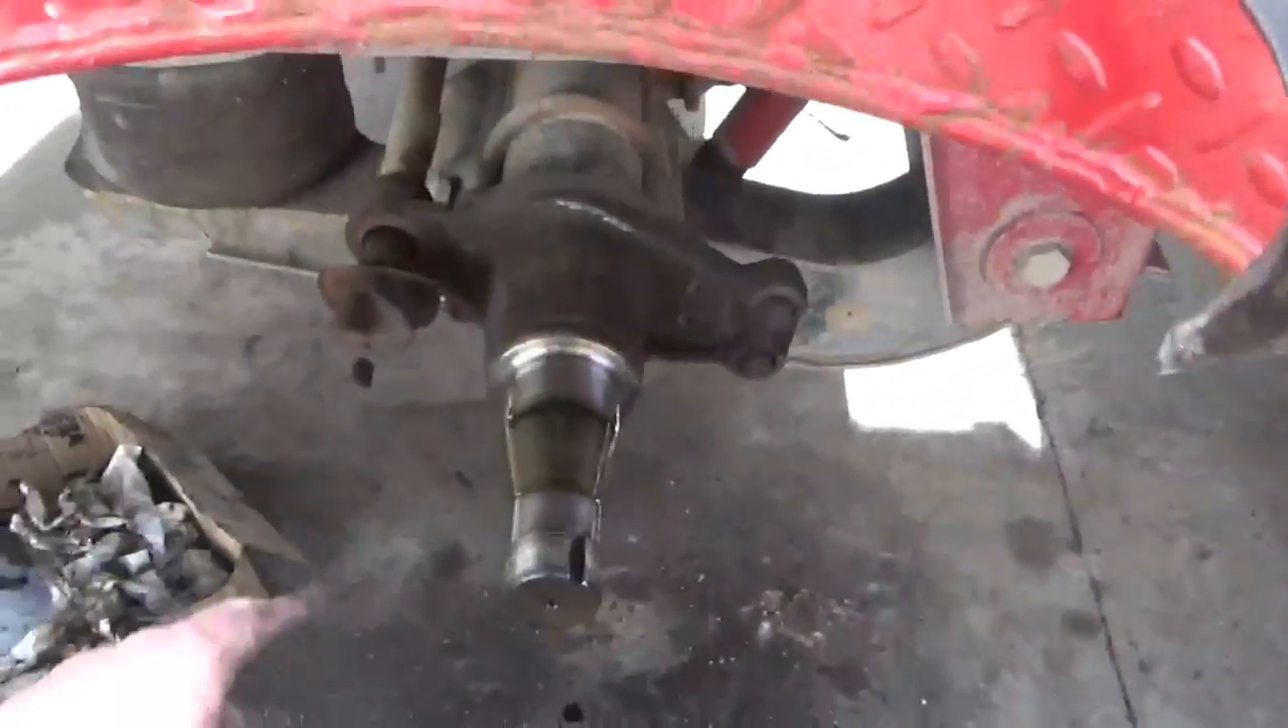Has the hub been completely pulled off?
Yes.